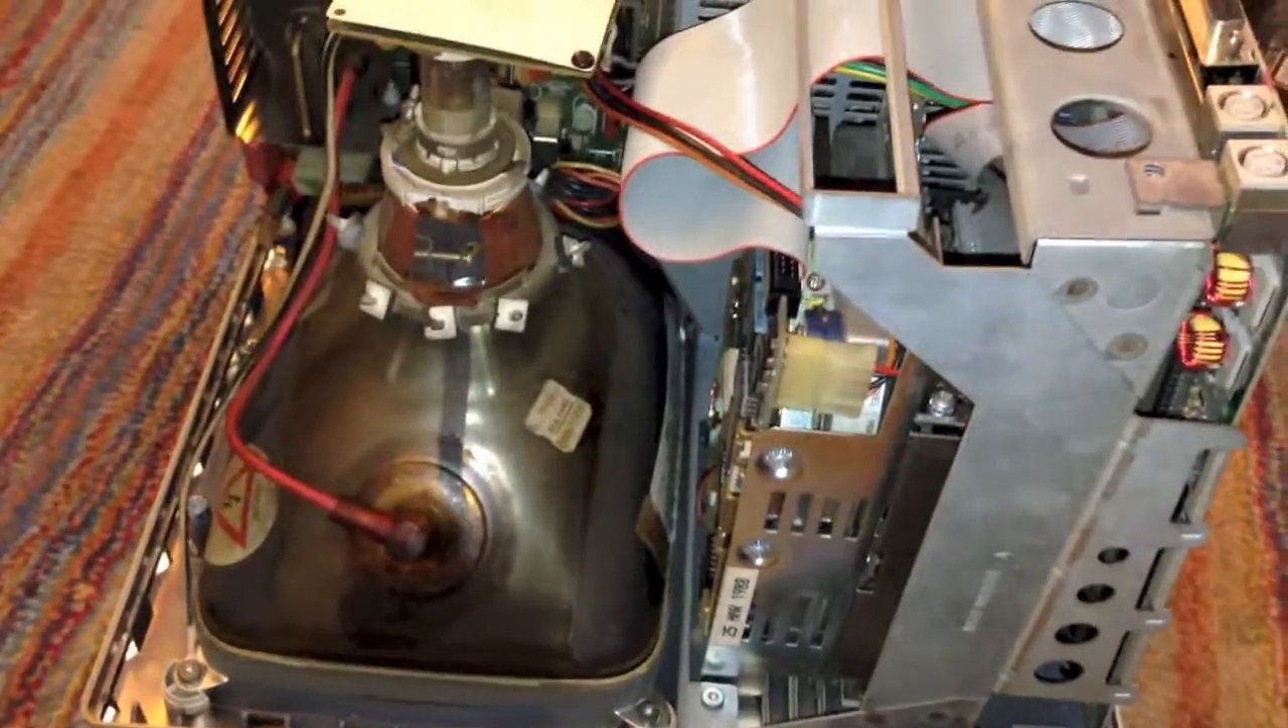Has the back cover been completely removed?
Yes.